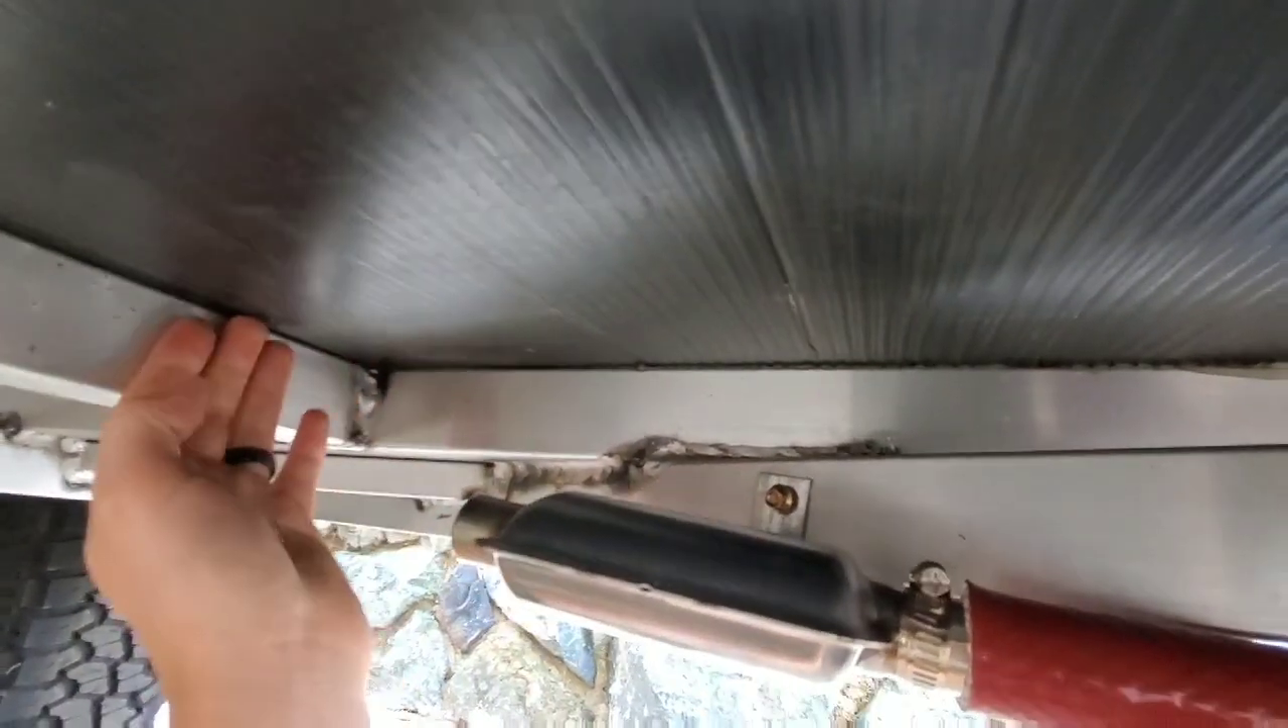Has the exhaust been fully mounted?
Yes.